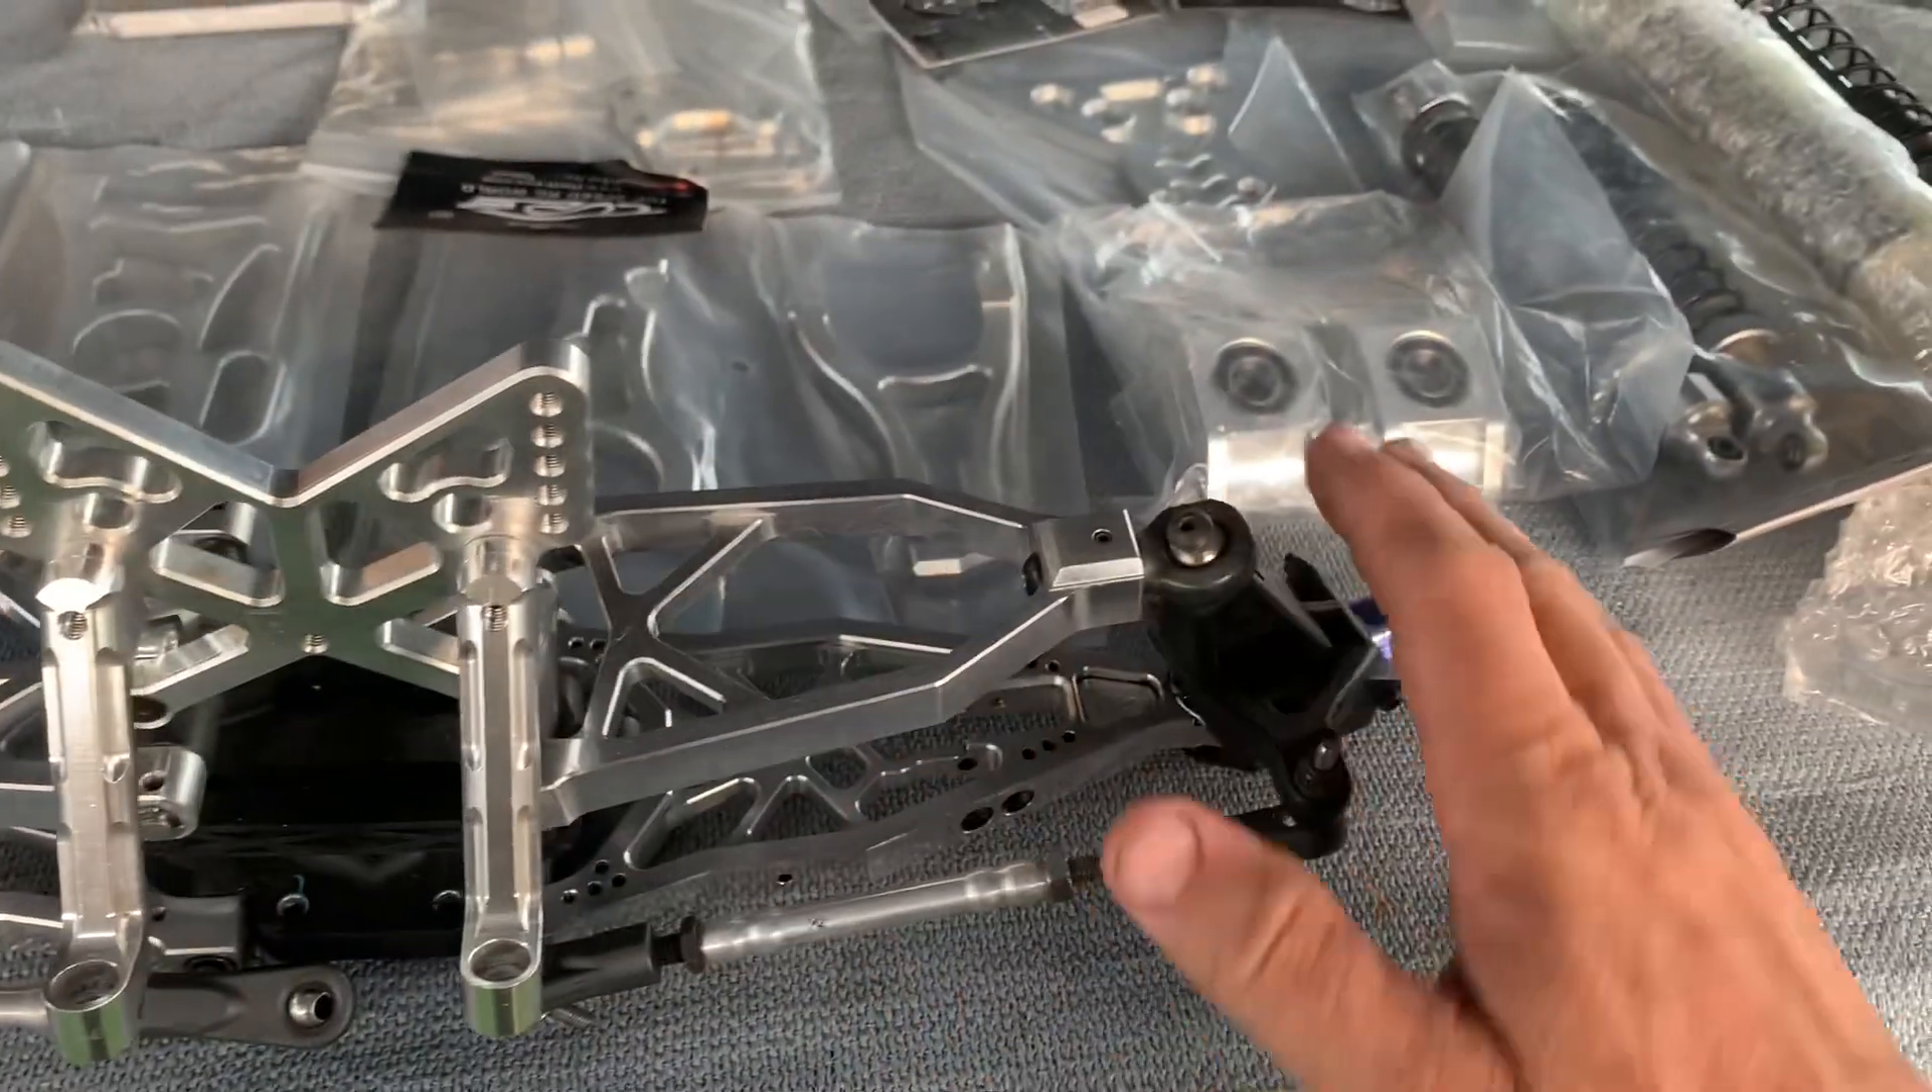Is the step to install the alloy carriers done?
No.